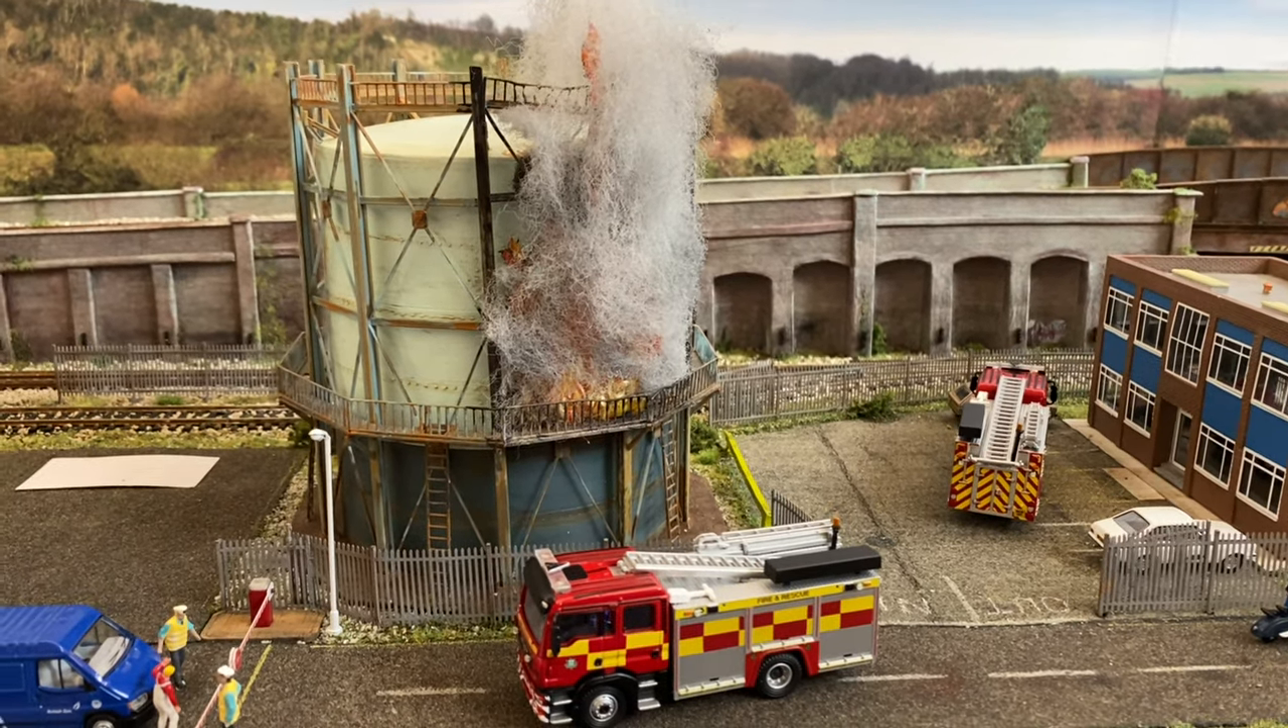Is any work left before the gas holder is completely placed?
No.